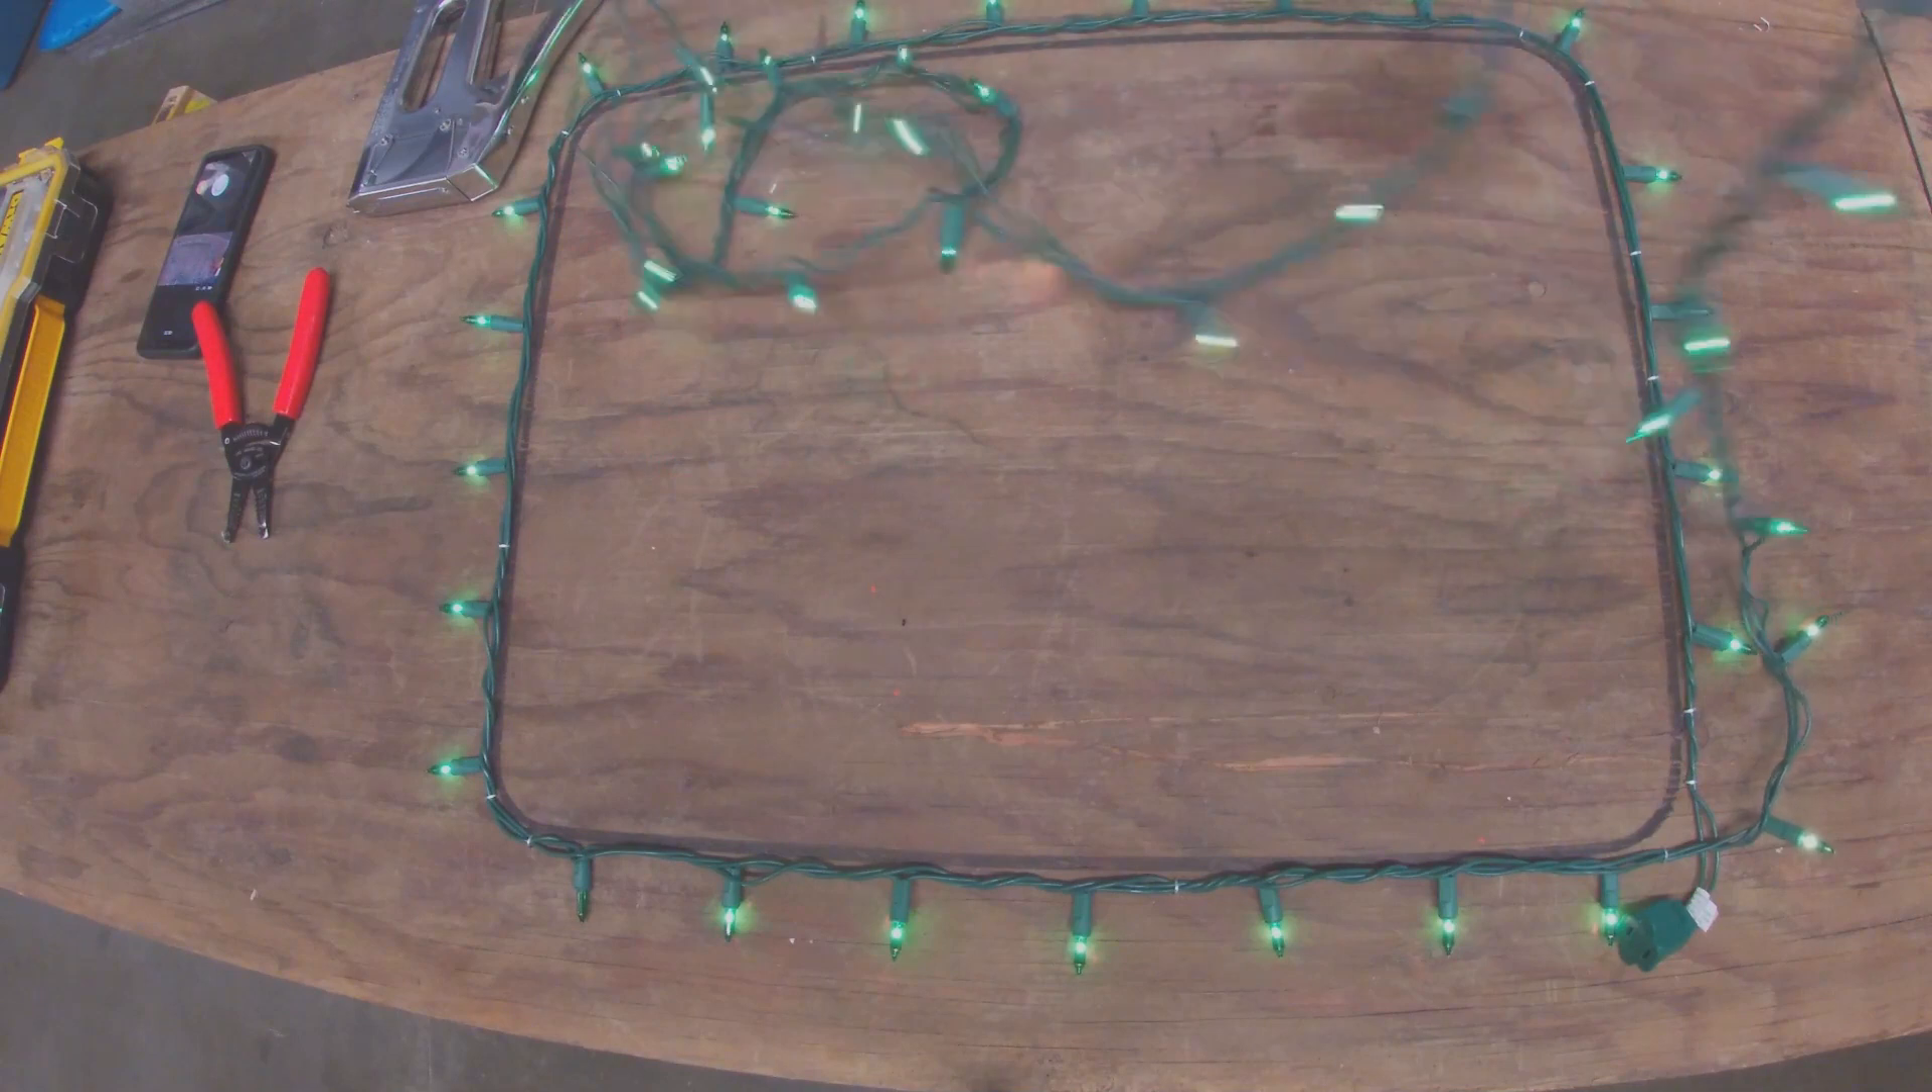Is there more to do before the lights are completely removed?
Yes.